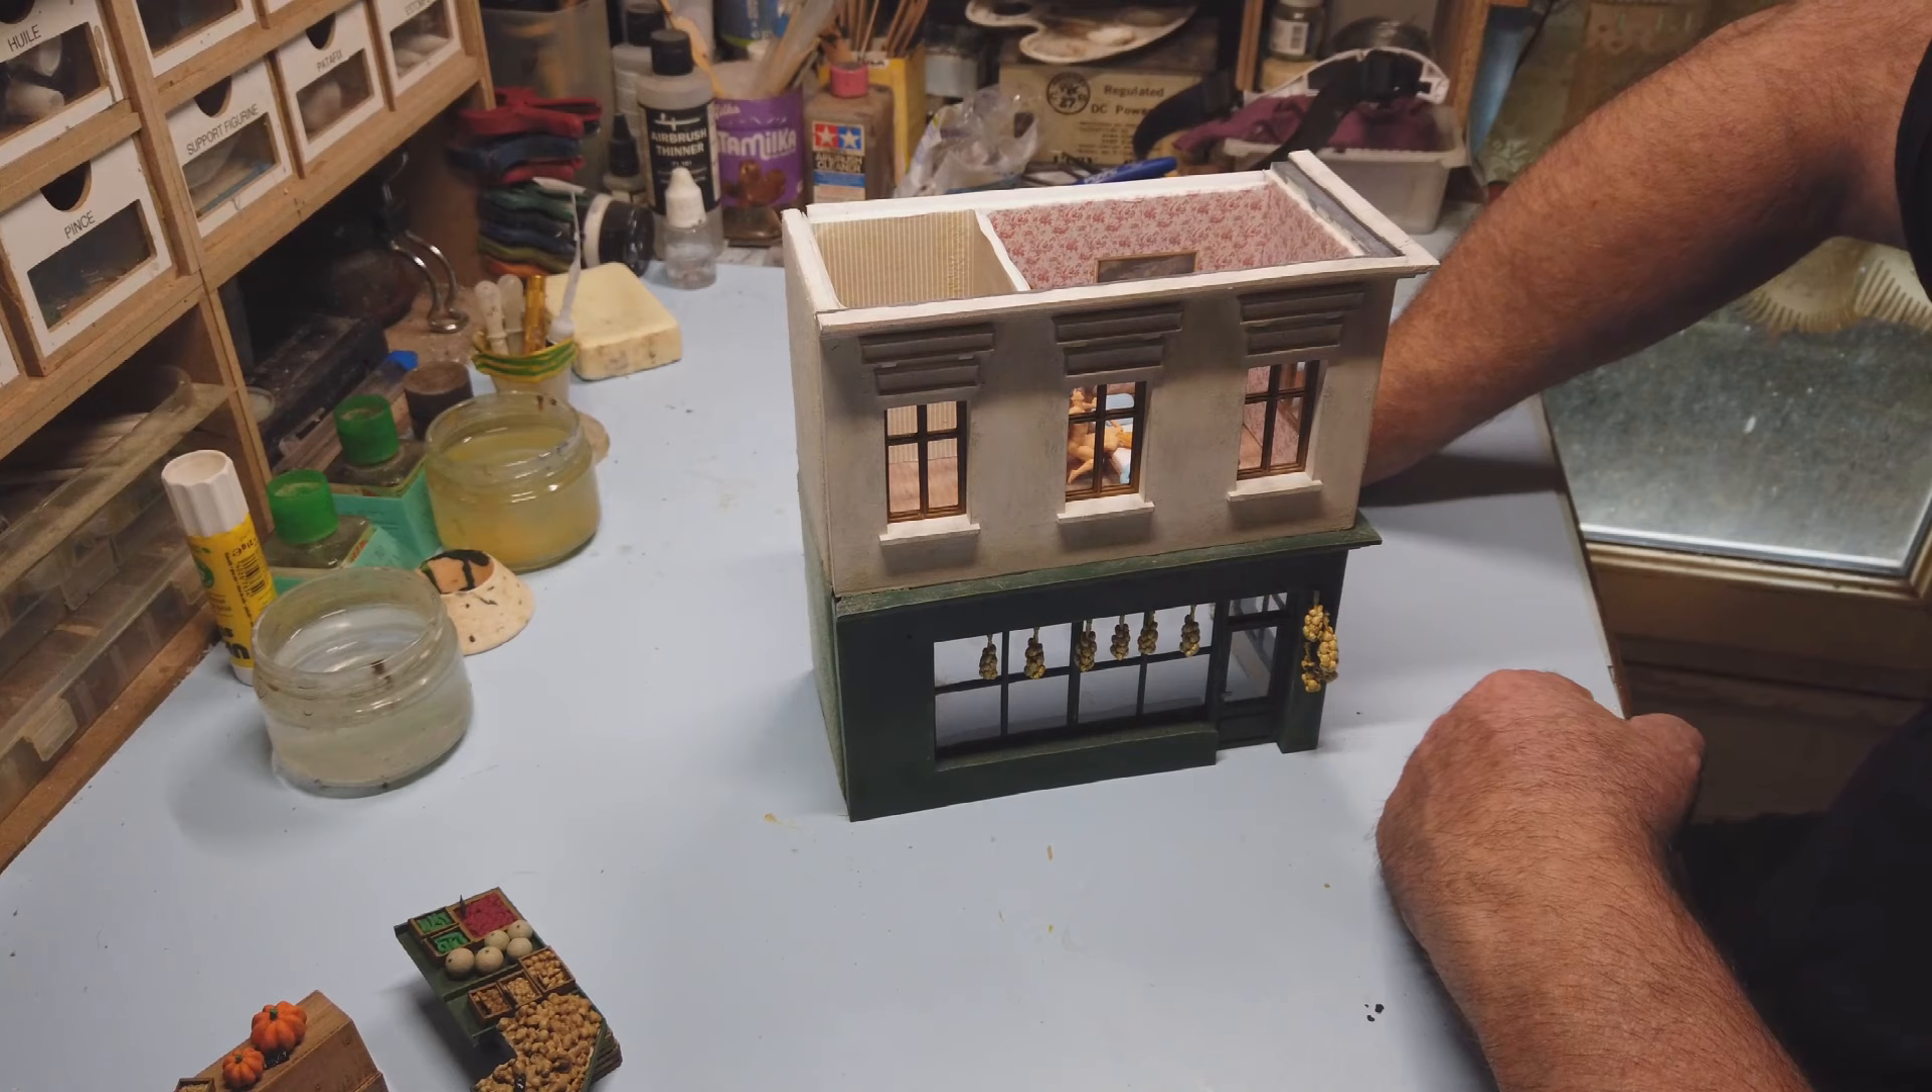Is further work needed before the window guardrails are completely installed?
Yes.